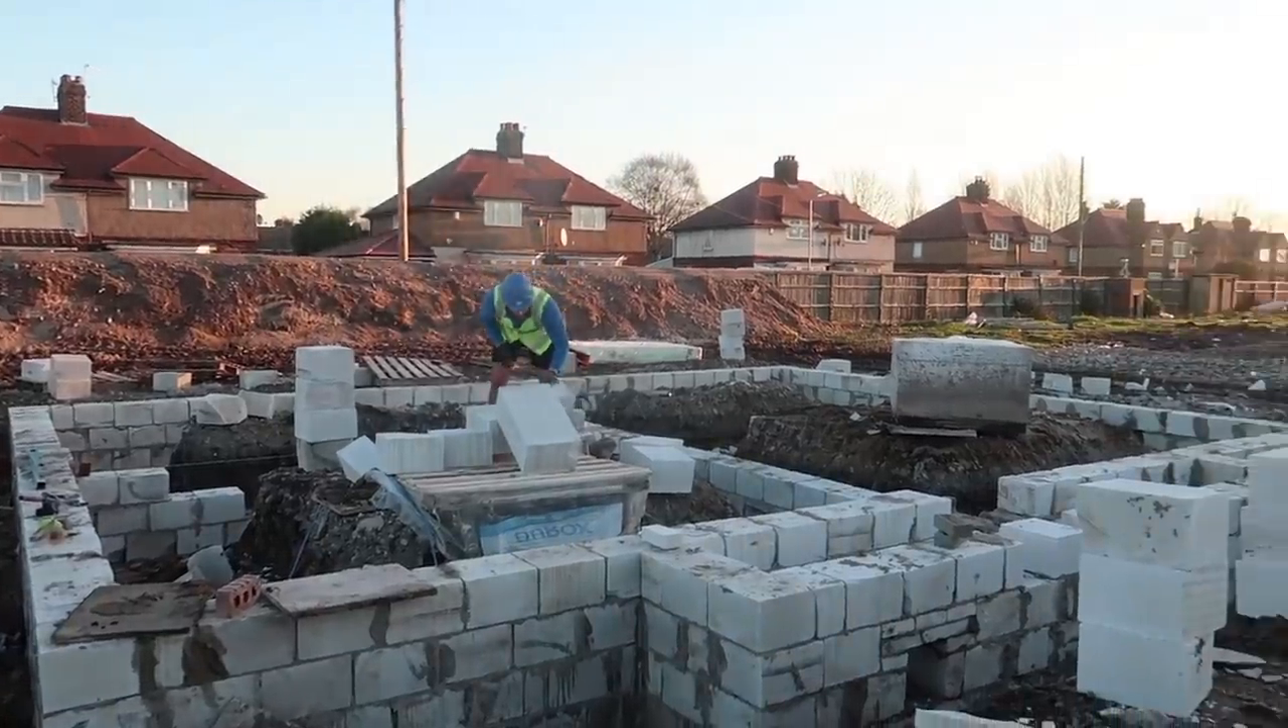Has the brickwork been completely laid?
No.